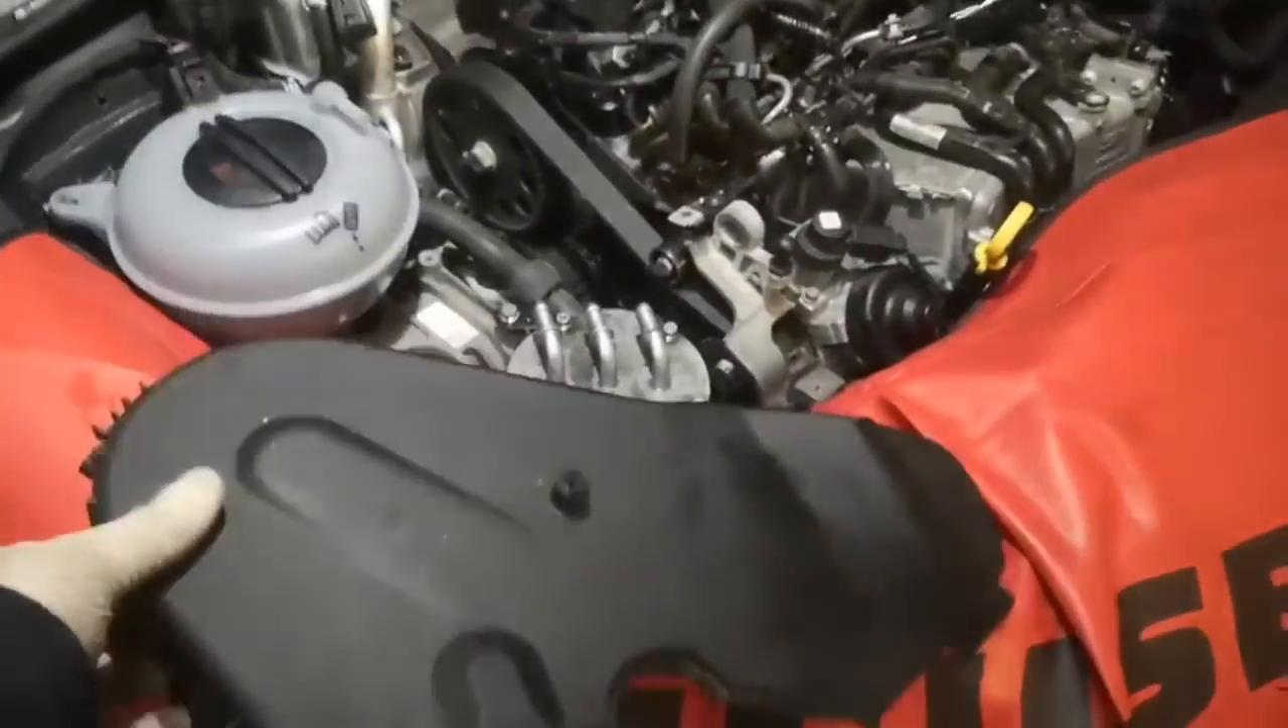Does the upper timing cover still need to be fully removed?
No.